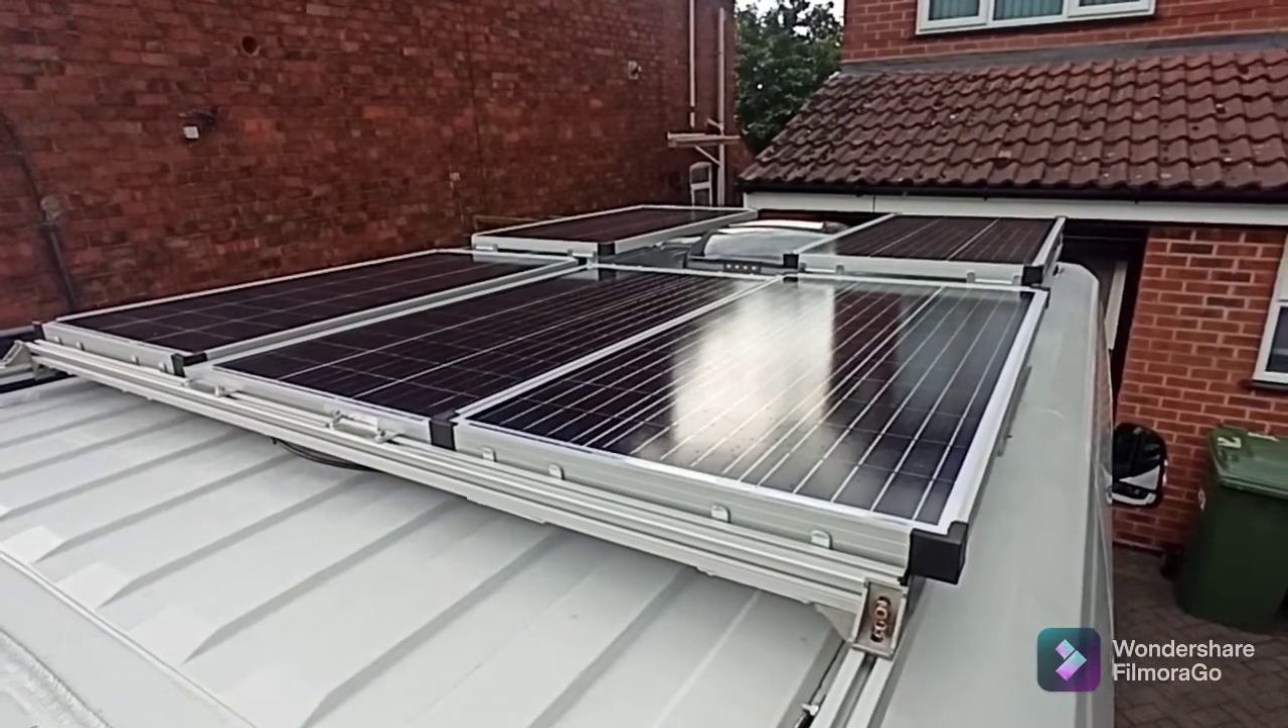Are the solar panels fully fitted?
Yes.